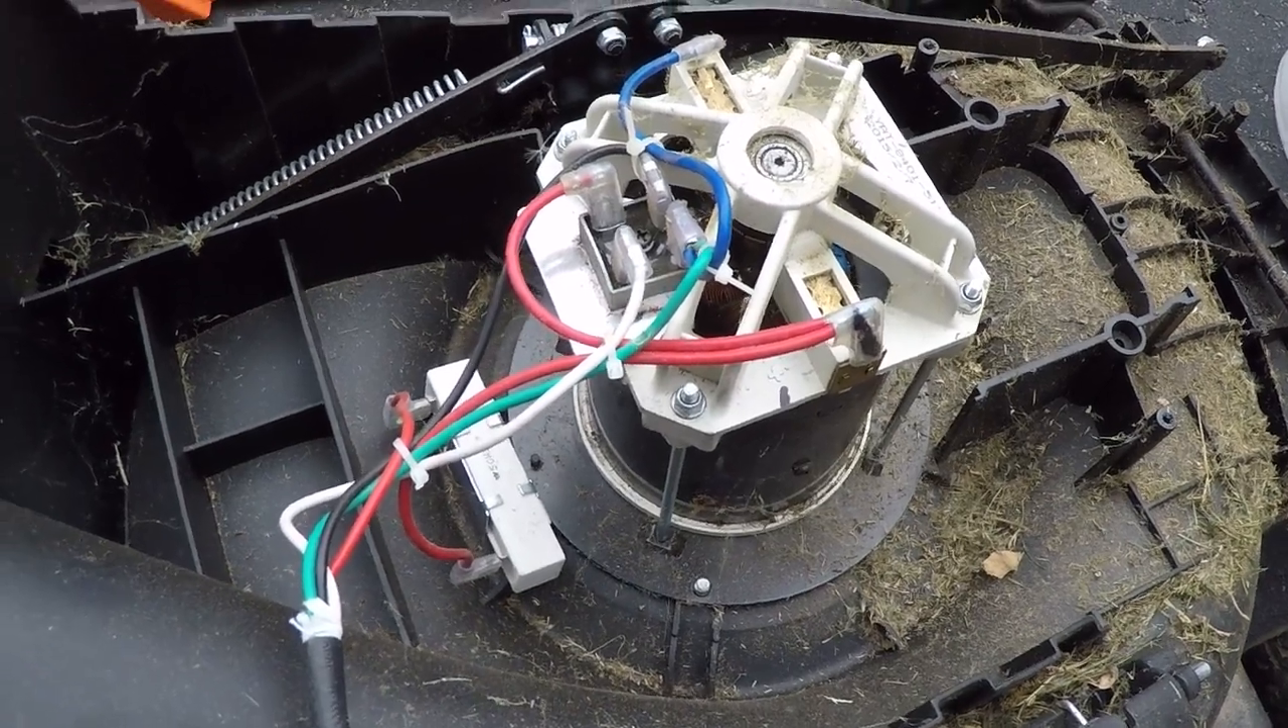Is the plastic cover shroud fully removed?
Yes.